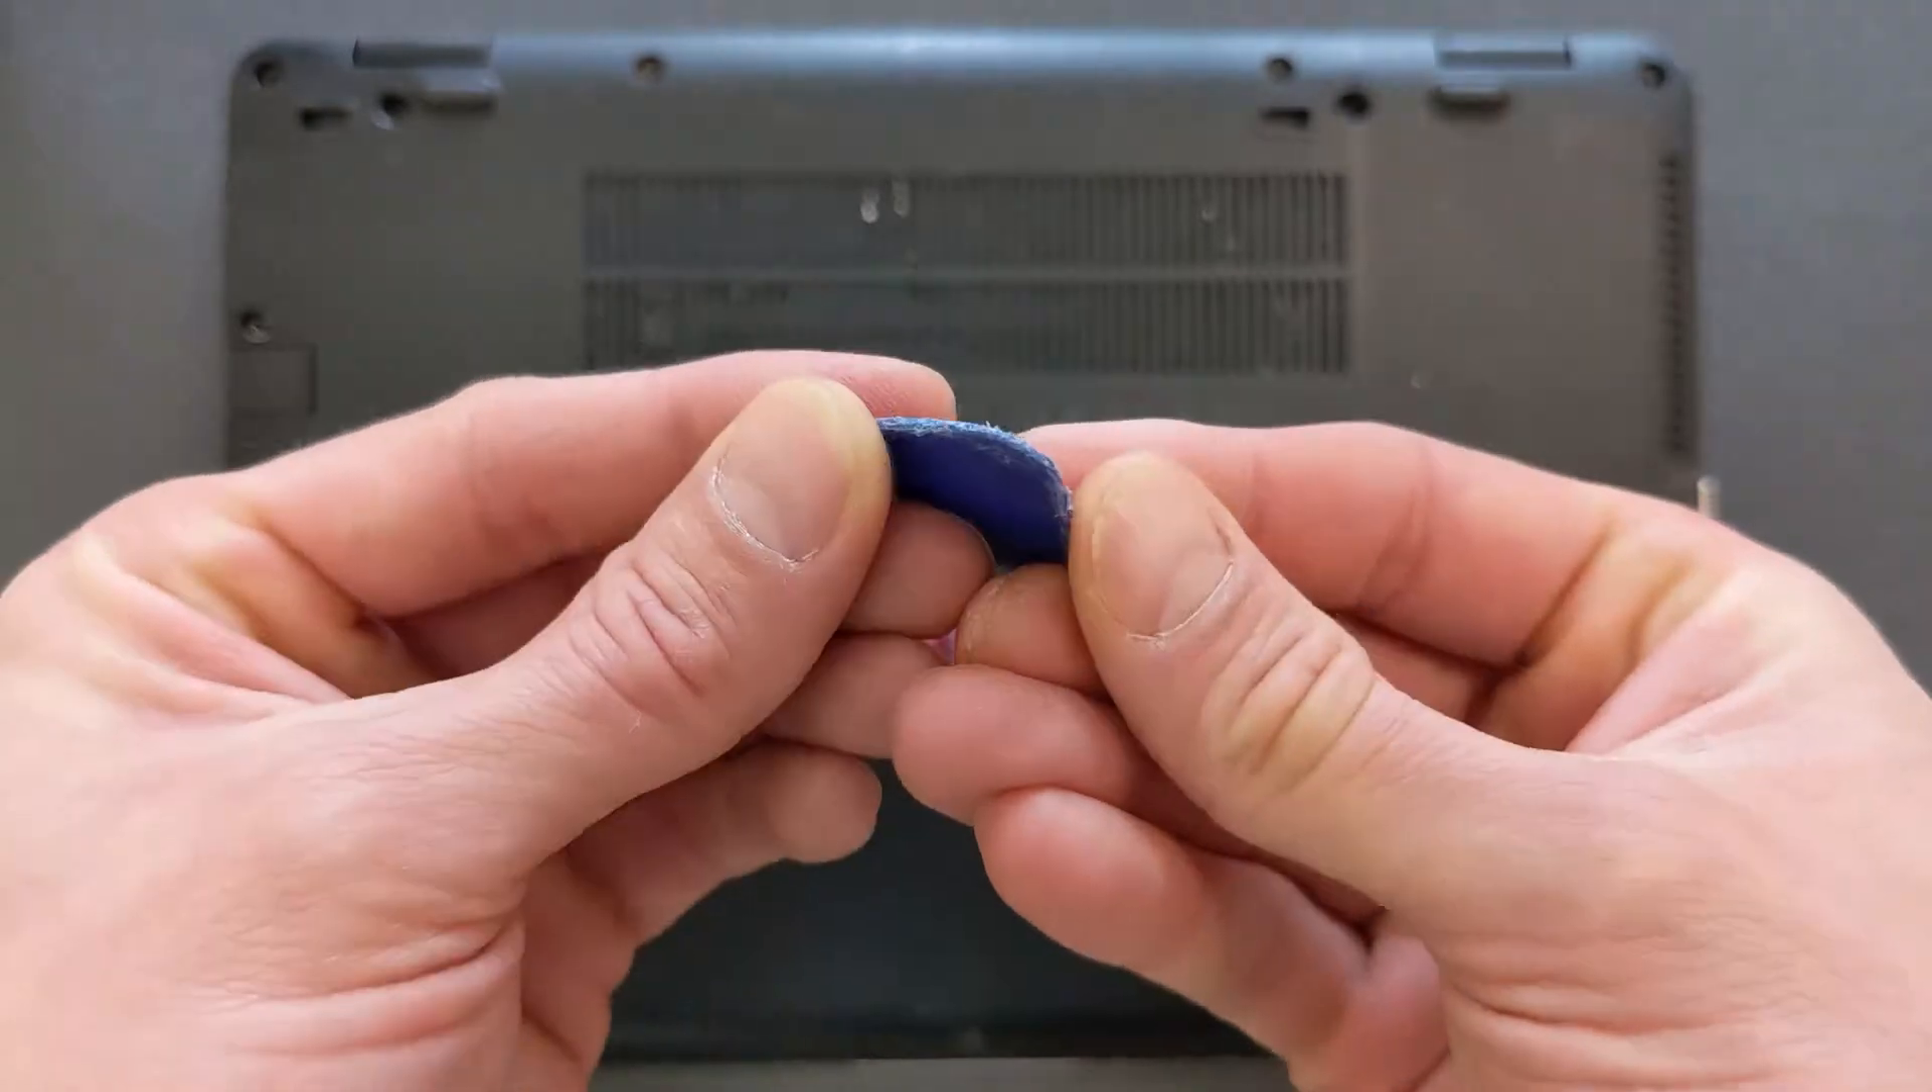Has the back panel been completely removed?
No.